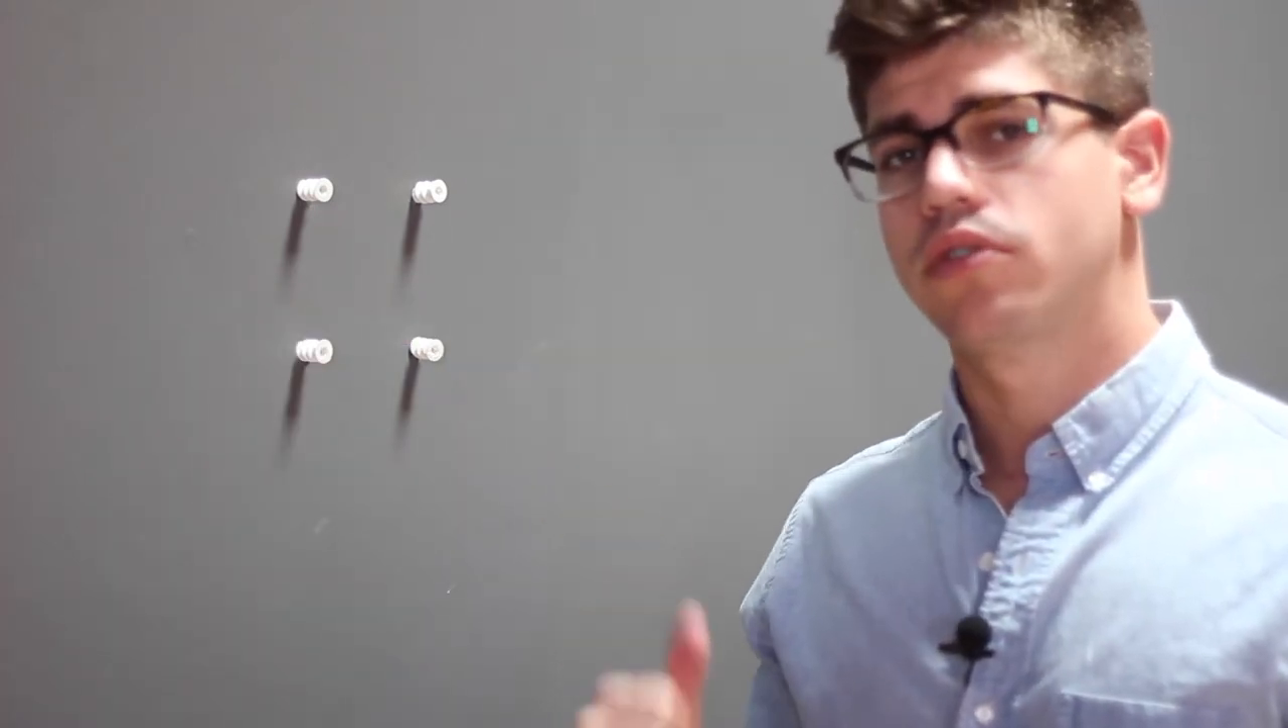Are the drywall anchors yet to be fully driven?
Yes.